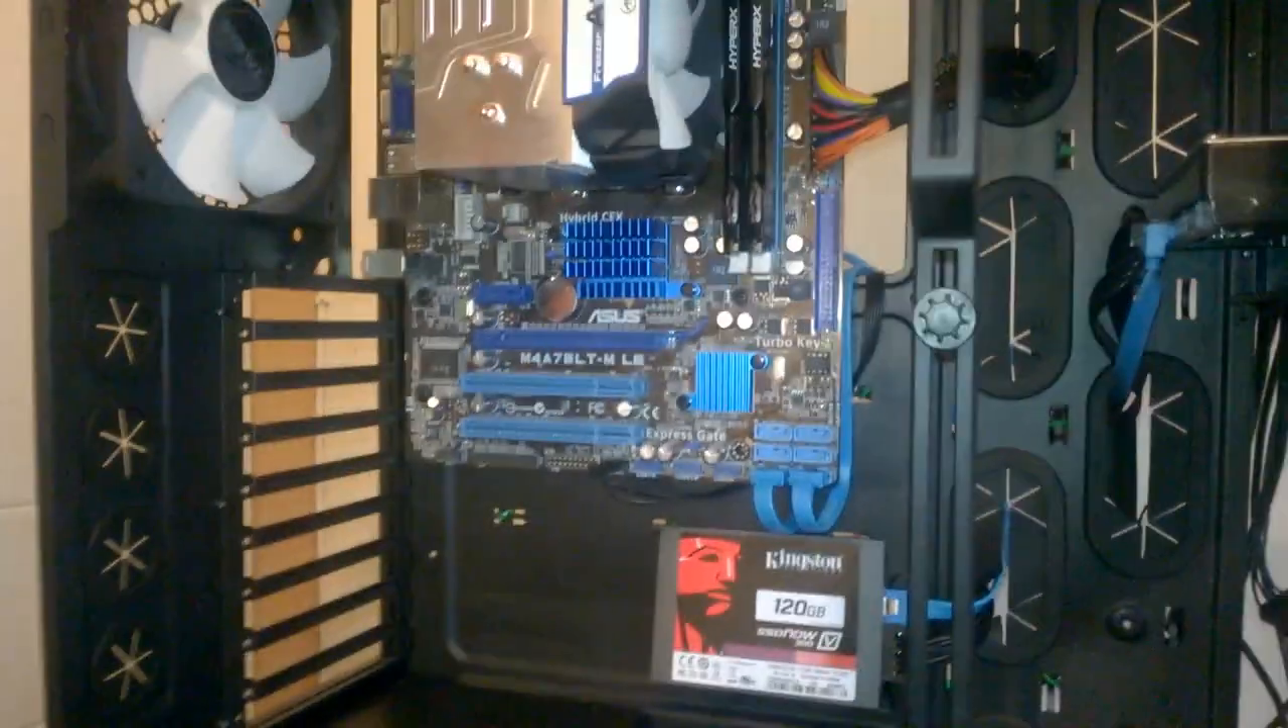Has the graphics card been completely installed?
No.